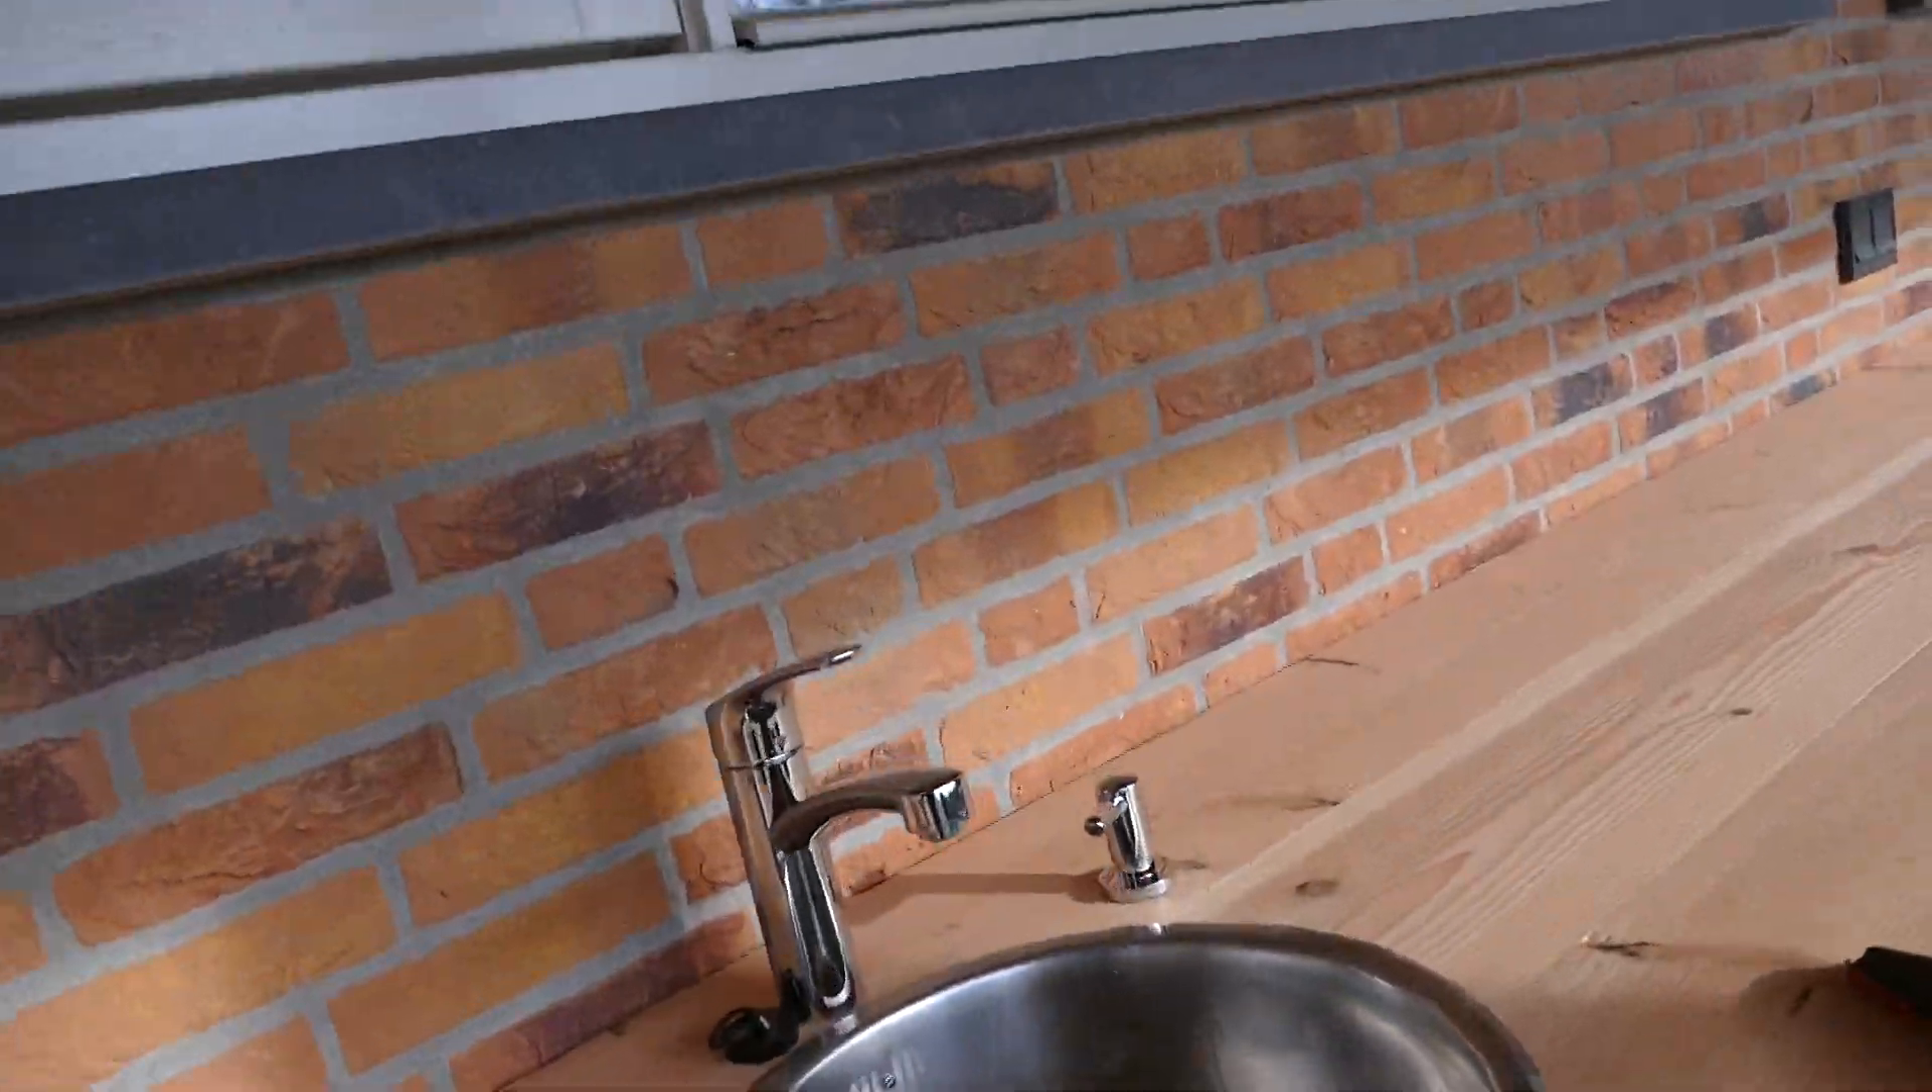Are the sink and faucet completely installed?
Yes.